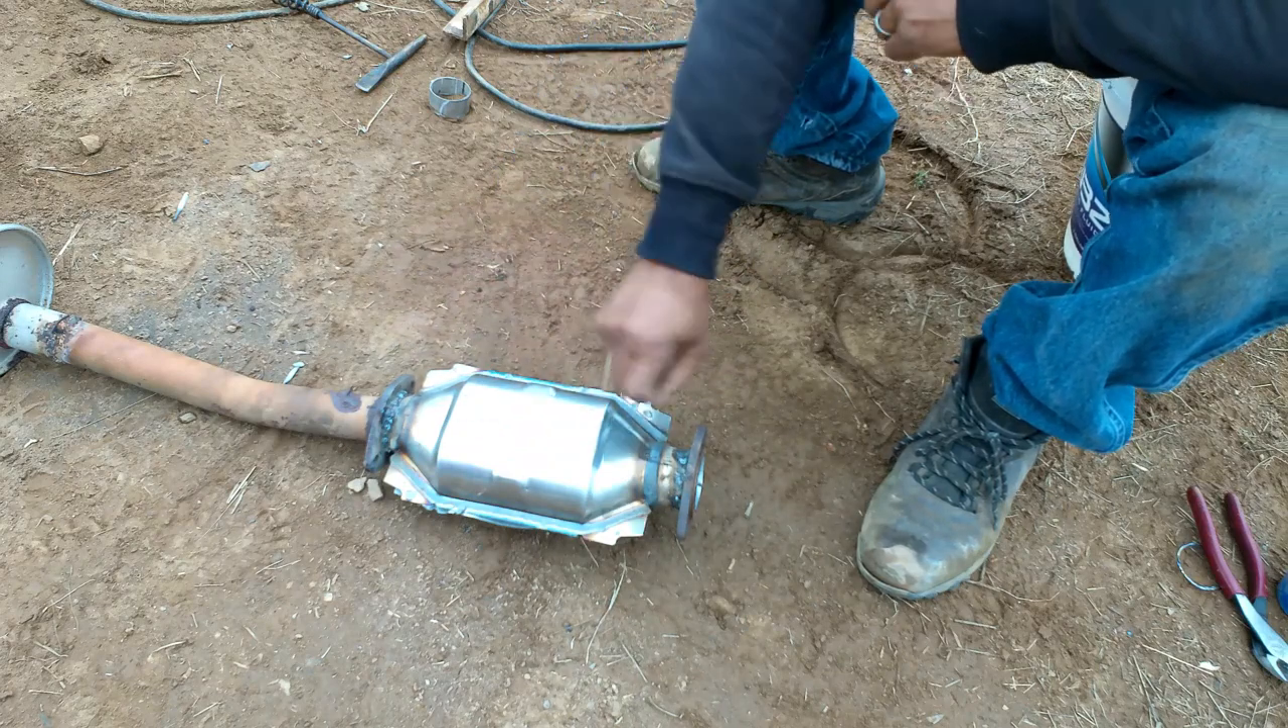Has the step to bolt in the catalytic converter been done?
No.